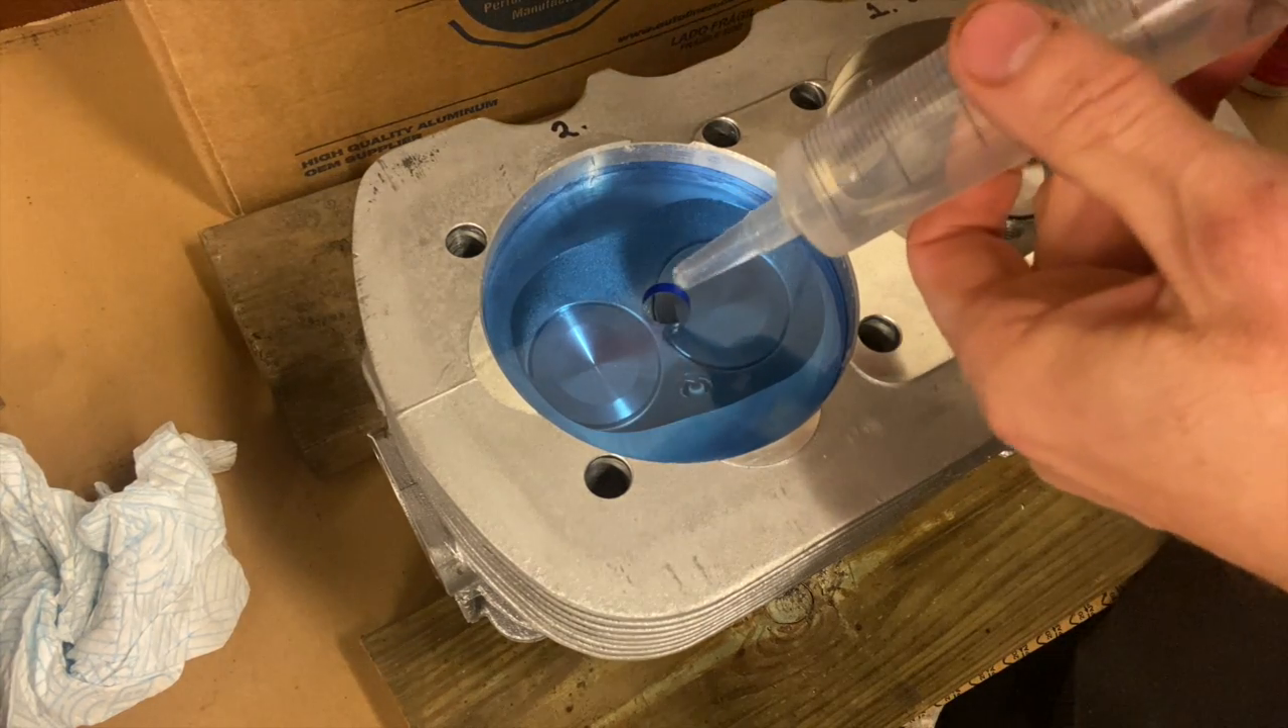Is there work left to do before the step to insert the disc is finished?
No.